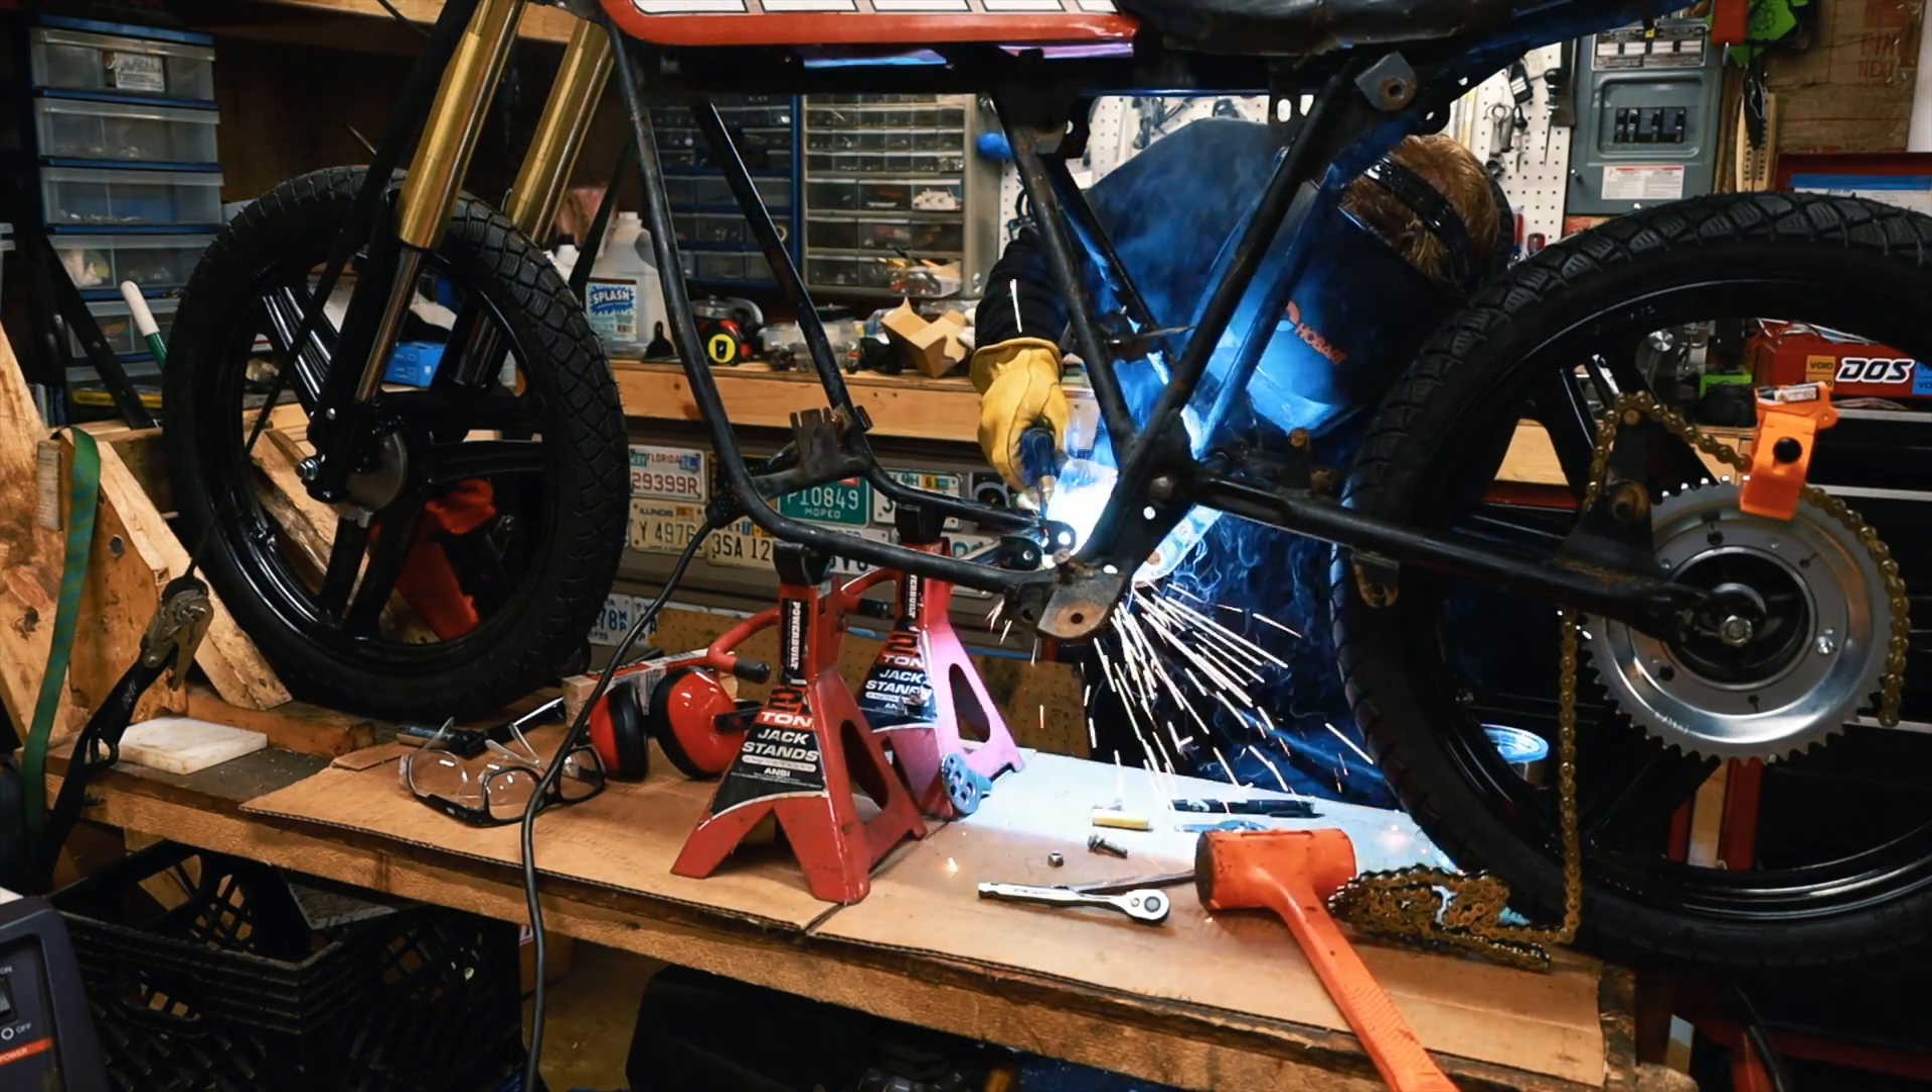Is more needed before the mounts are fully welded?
Yes.